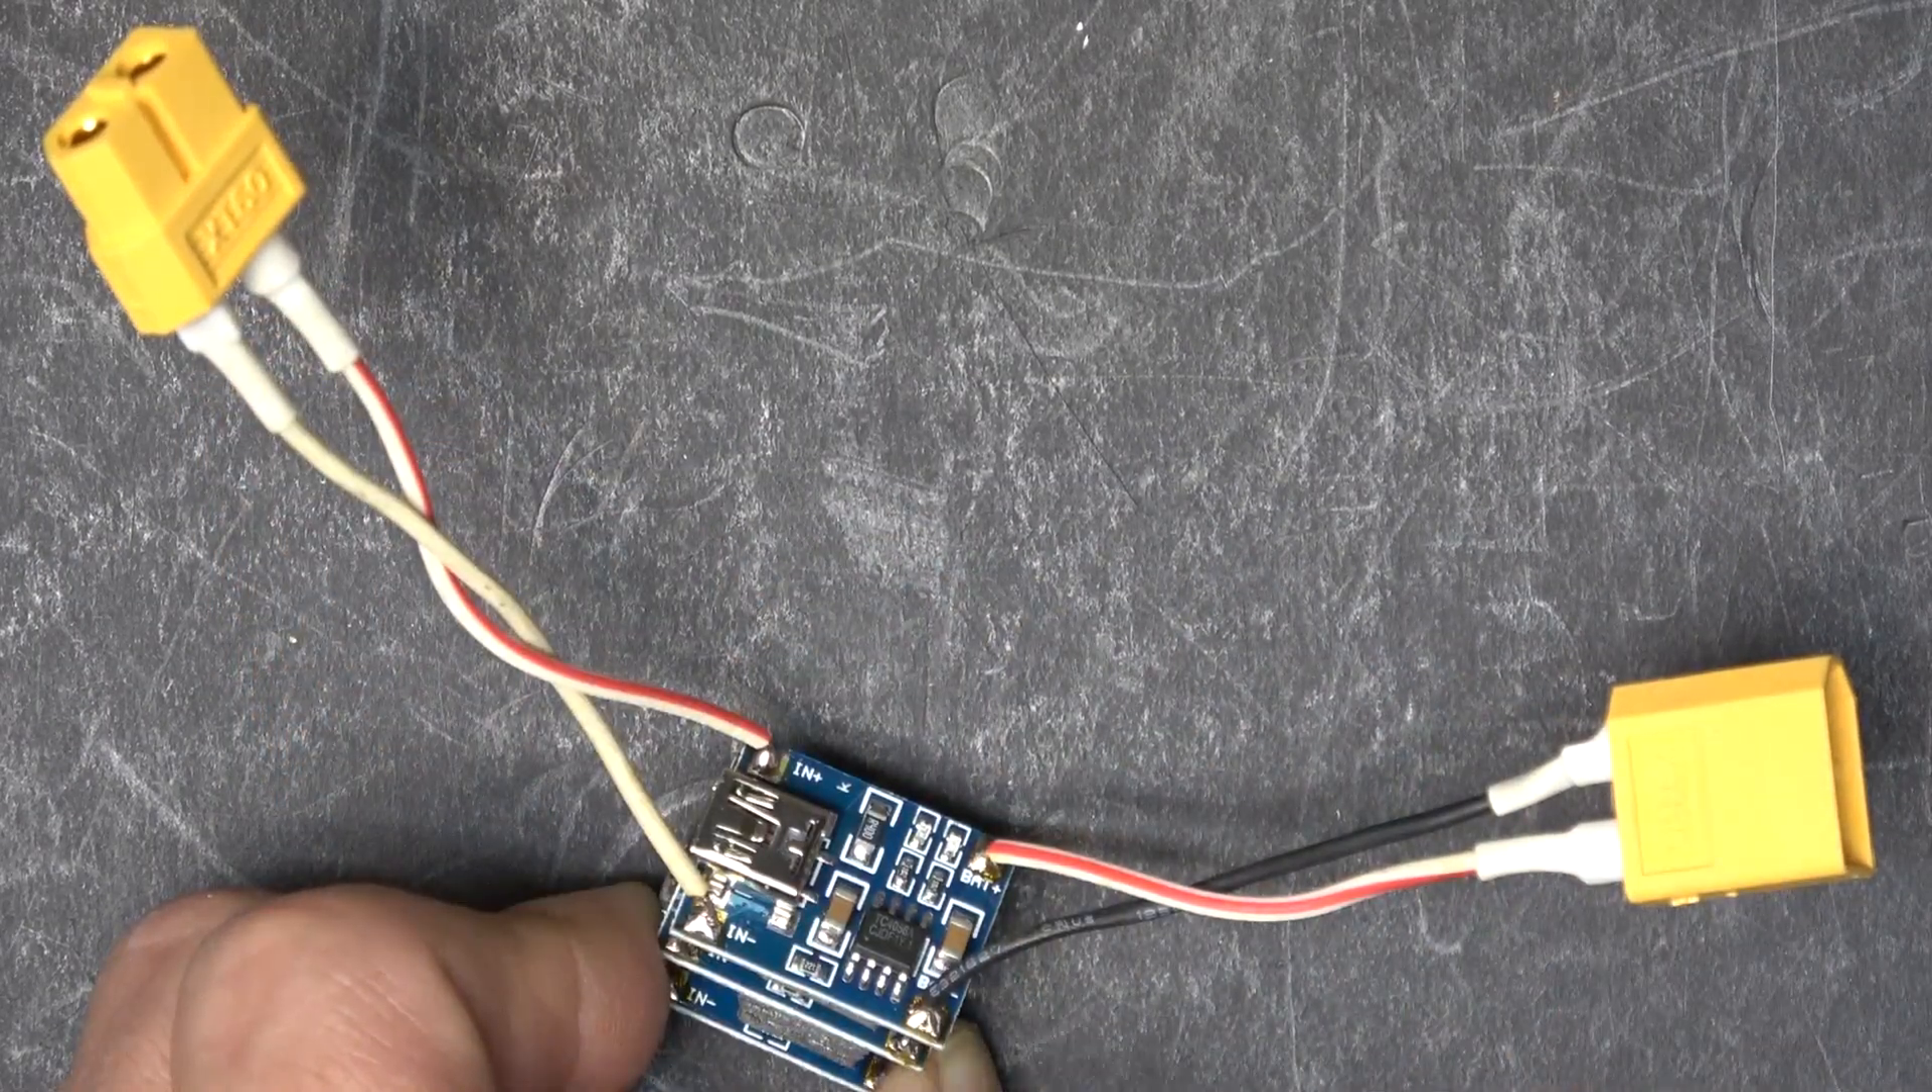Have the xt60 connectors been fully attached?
Yes.